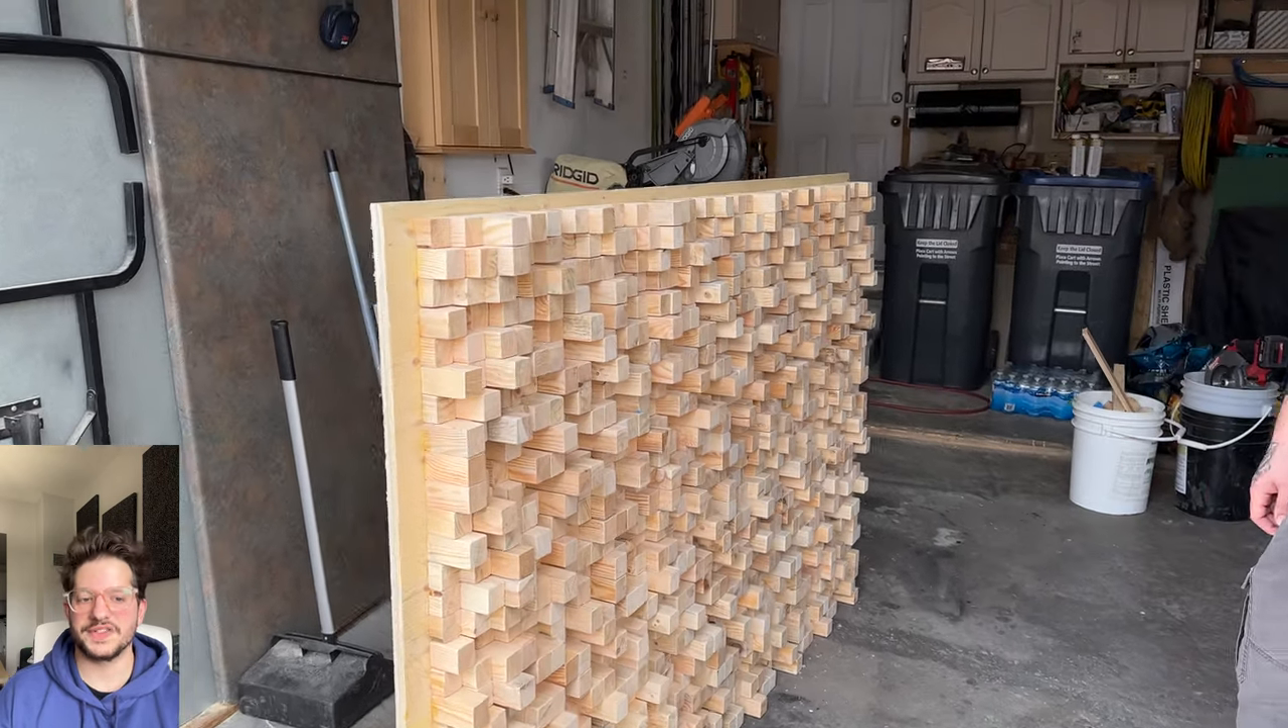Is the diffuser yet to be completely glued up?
No.